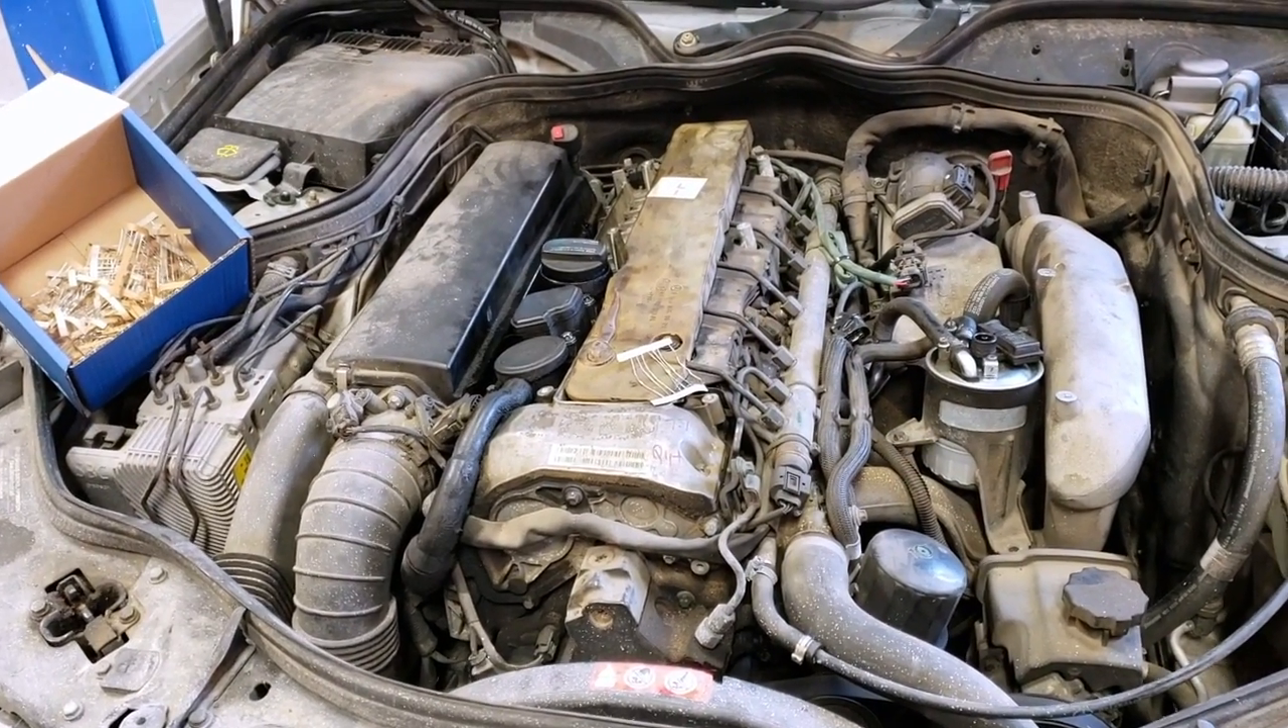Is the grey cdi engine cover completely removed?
Yes.